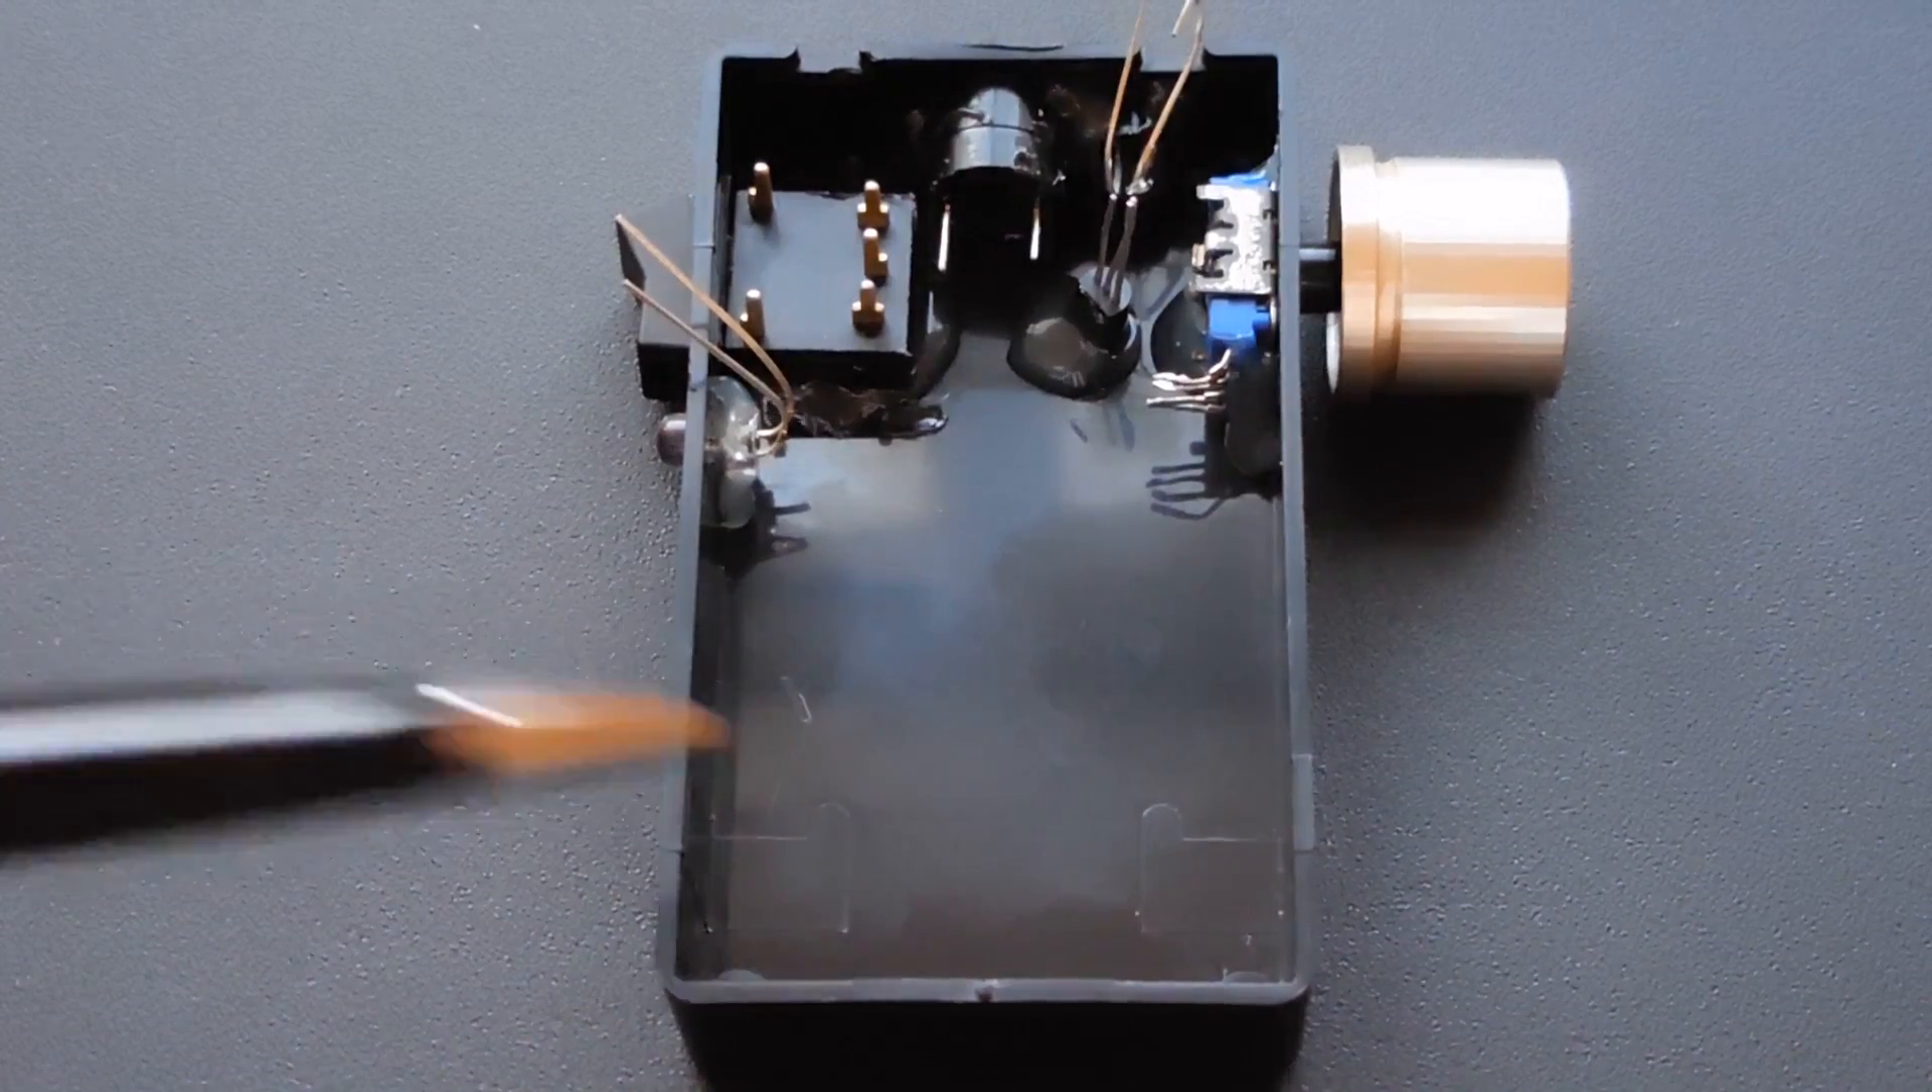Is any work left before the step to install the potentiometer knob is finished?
No.